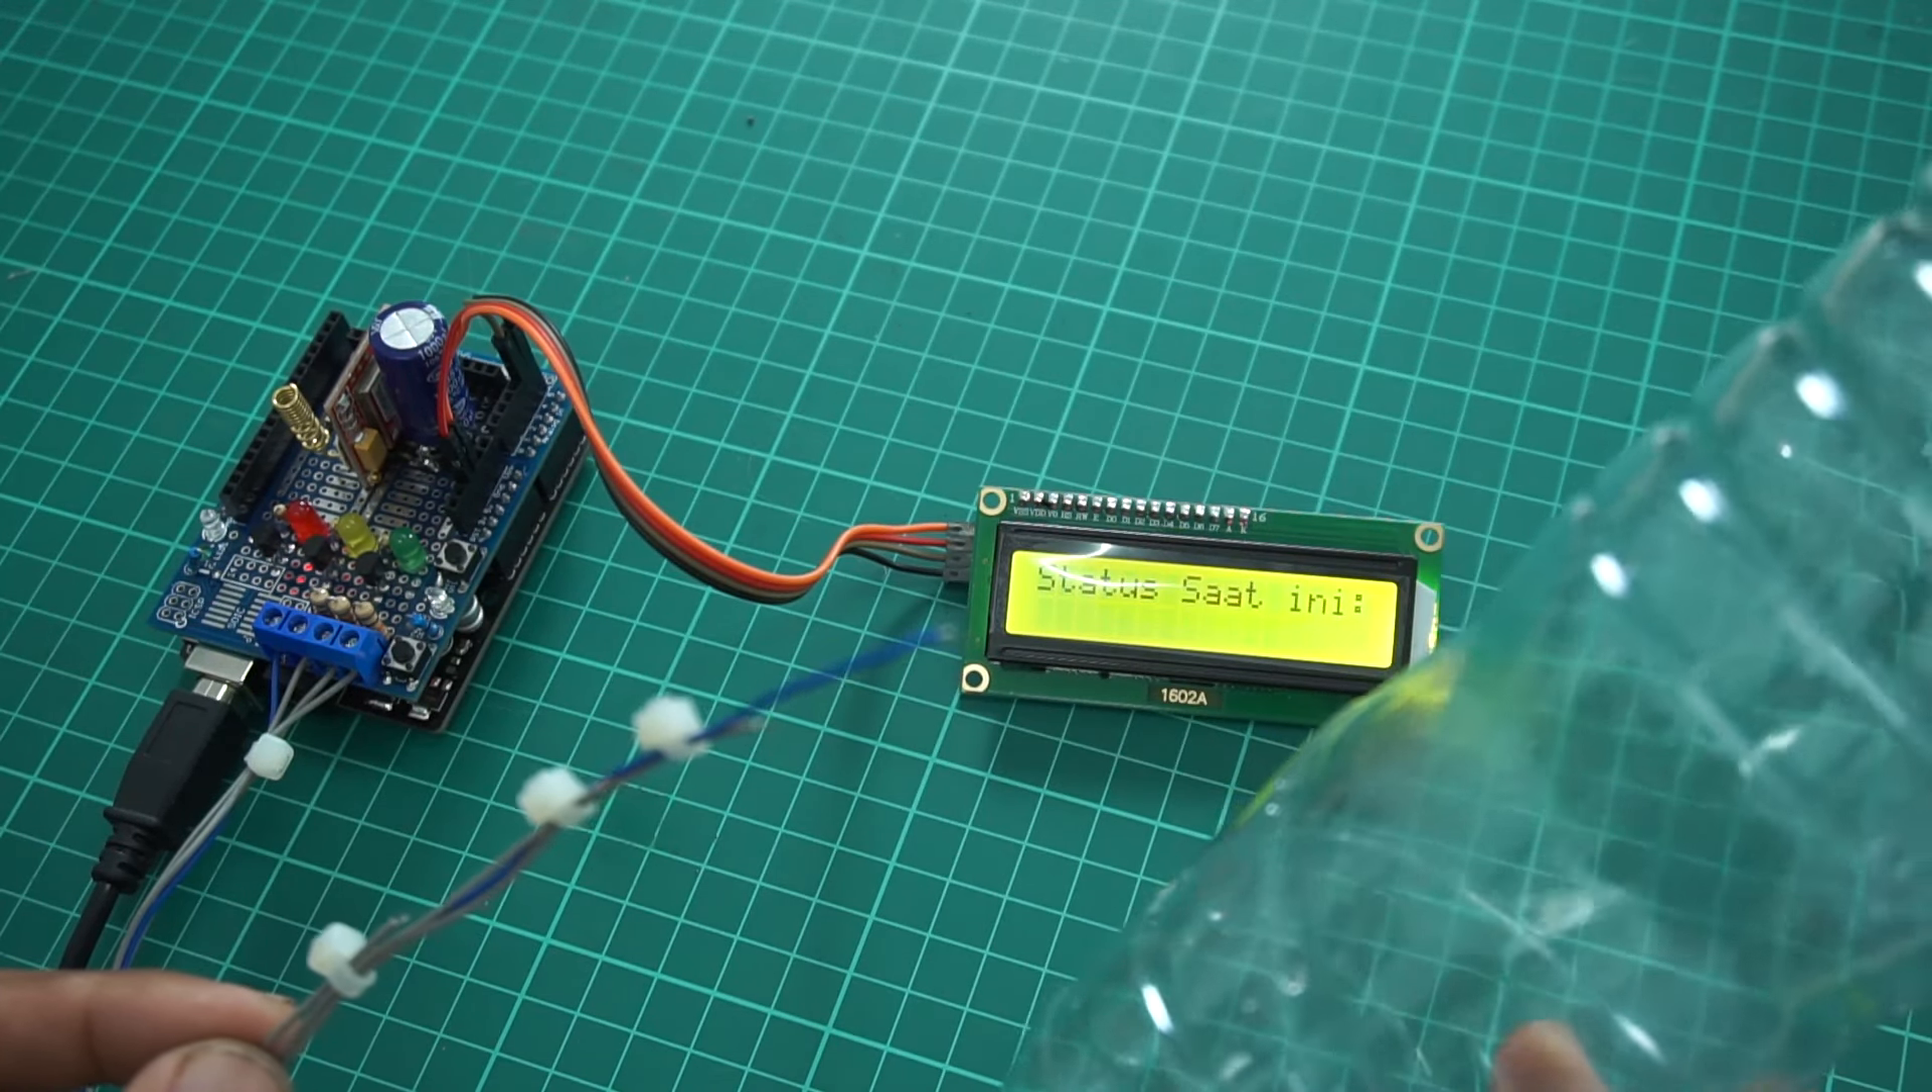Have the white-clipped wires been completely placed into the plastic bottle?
No.